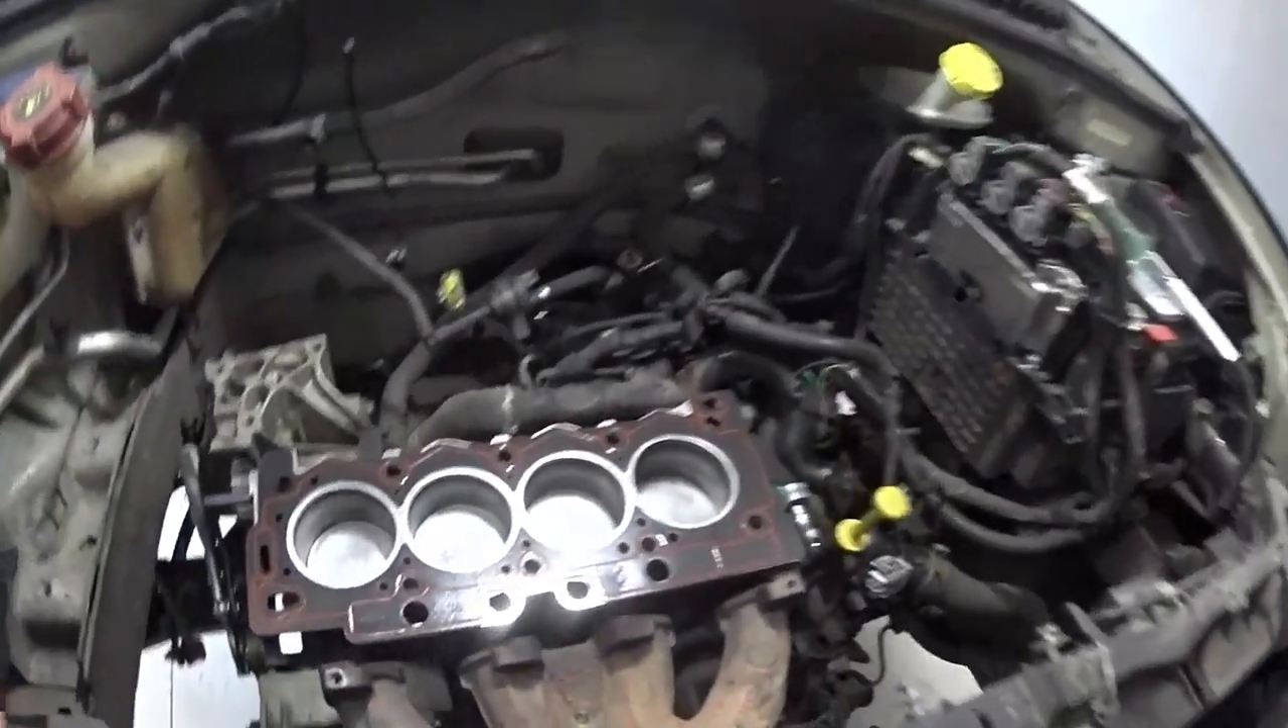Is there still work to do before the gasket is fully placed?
No.